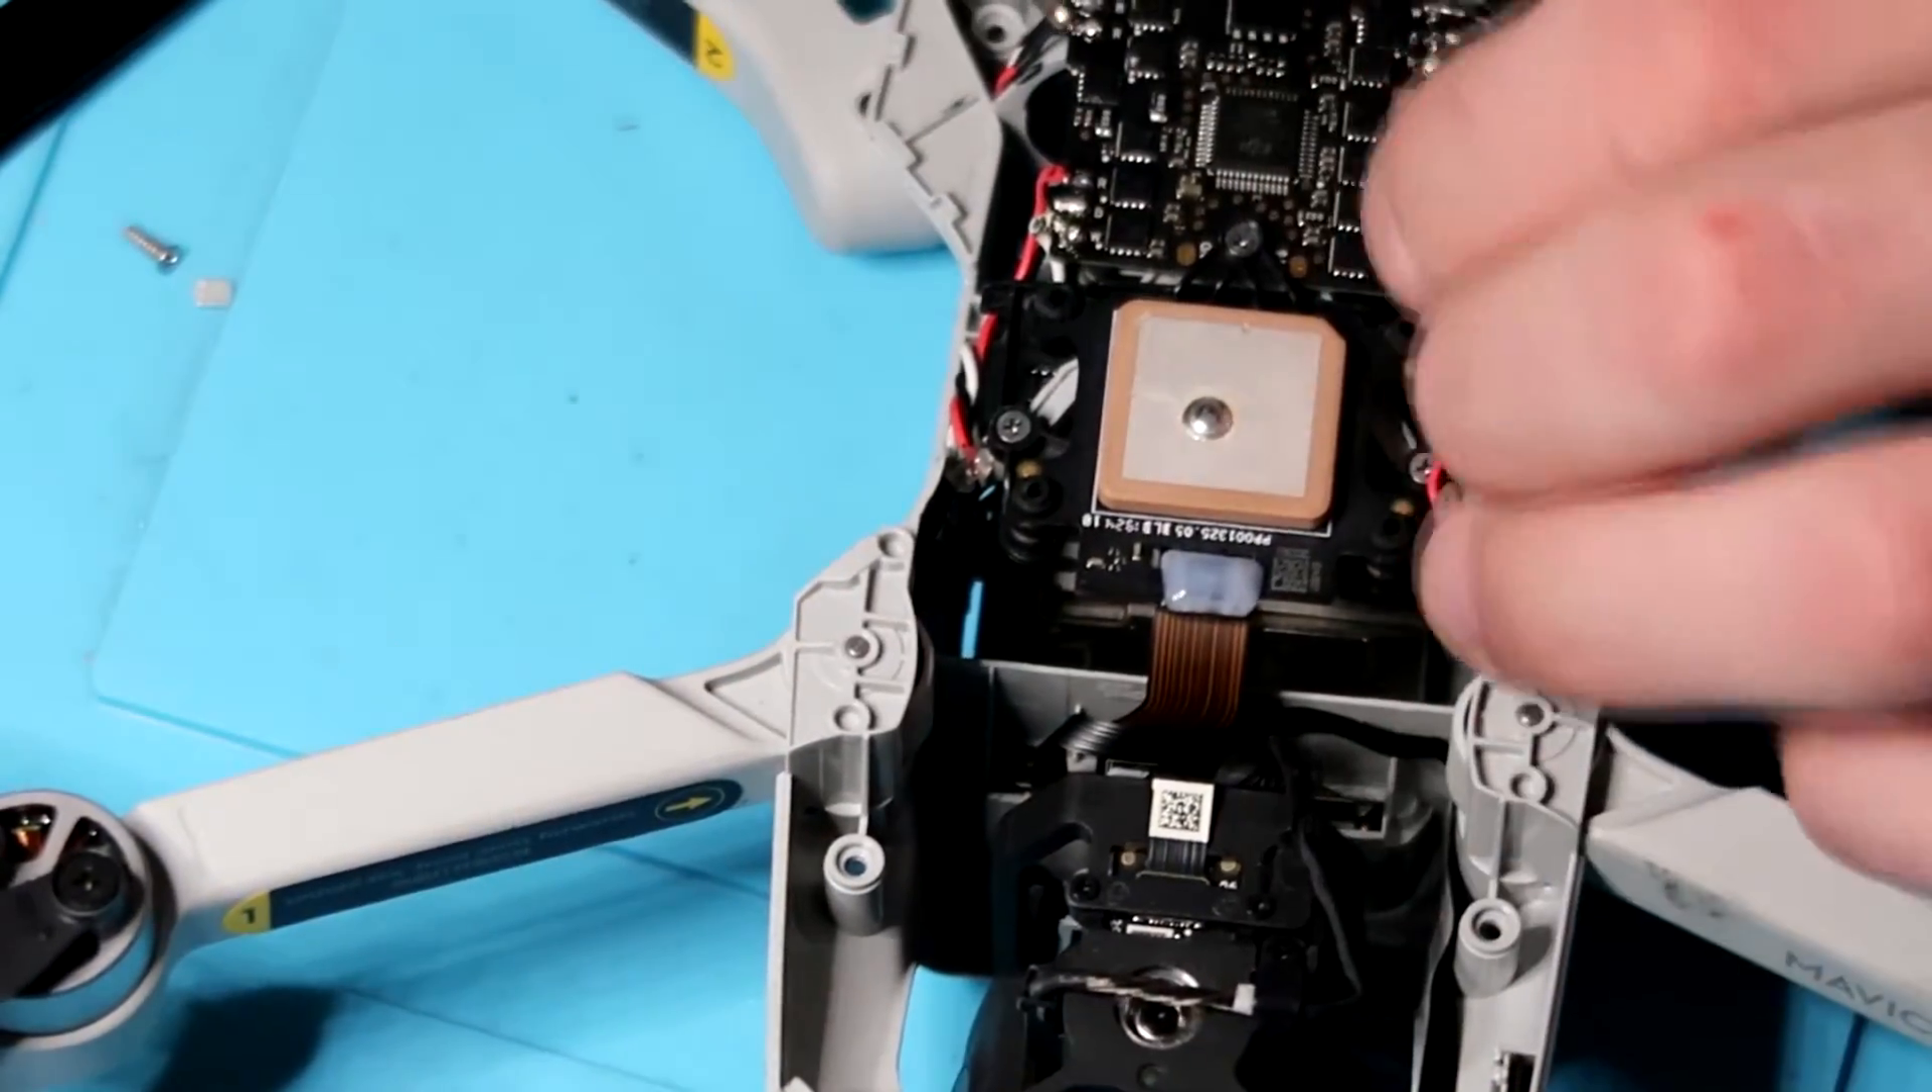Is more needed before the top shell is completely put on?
Yes.